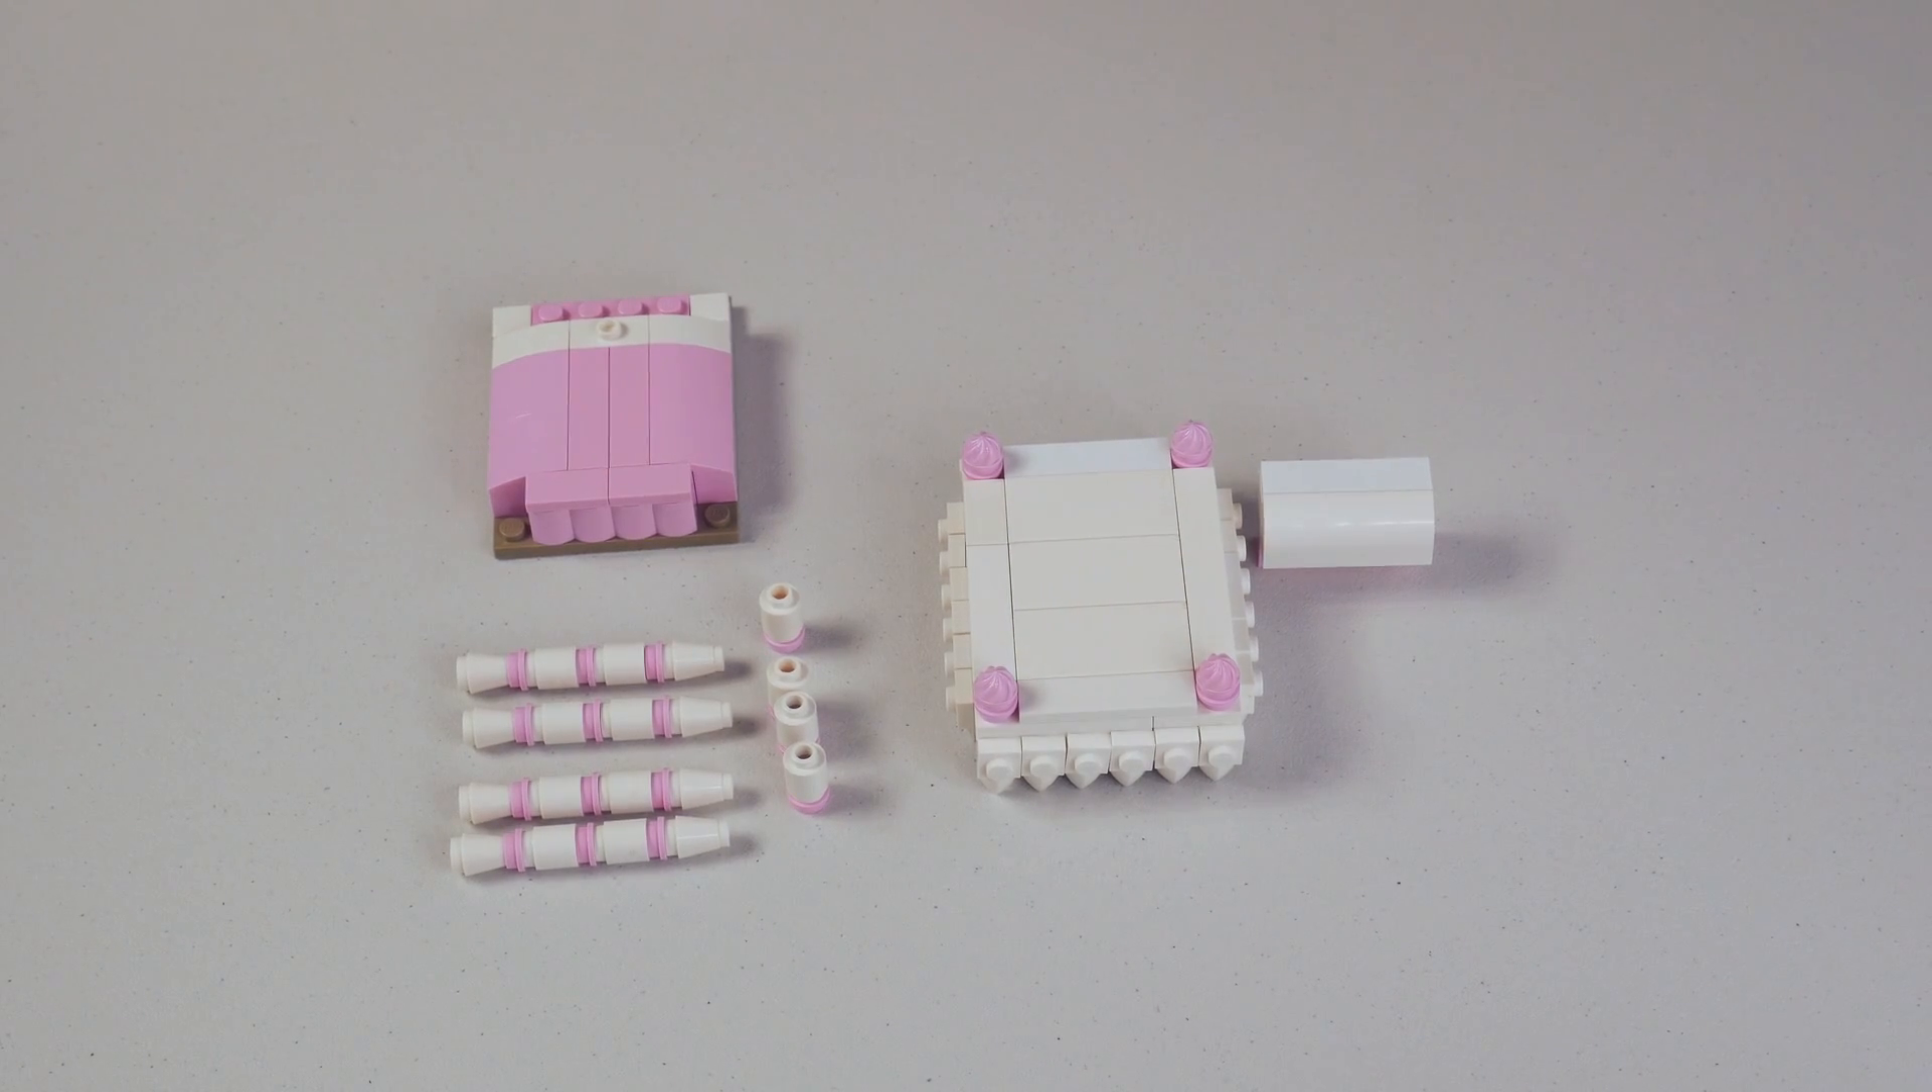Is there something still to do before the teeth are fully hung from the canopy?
No.